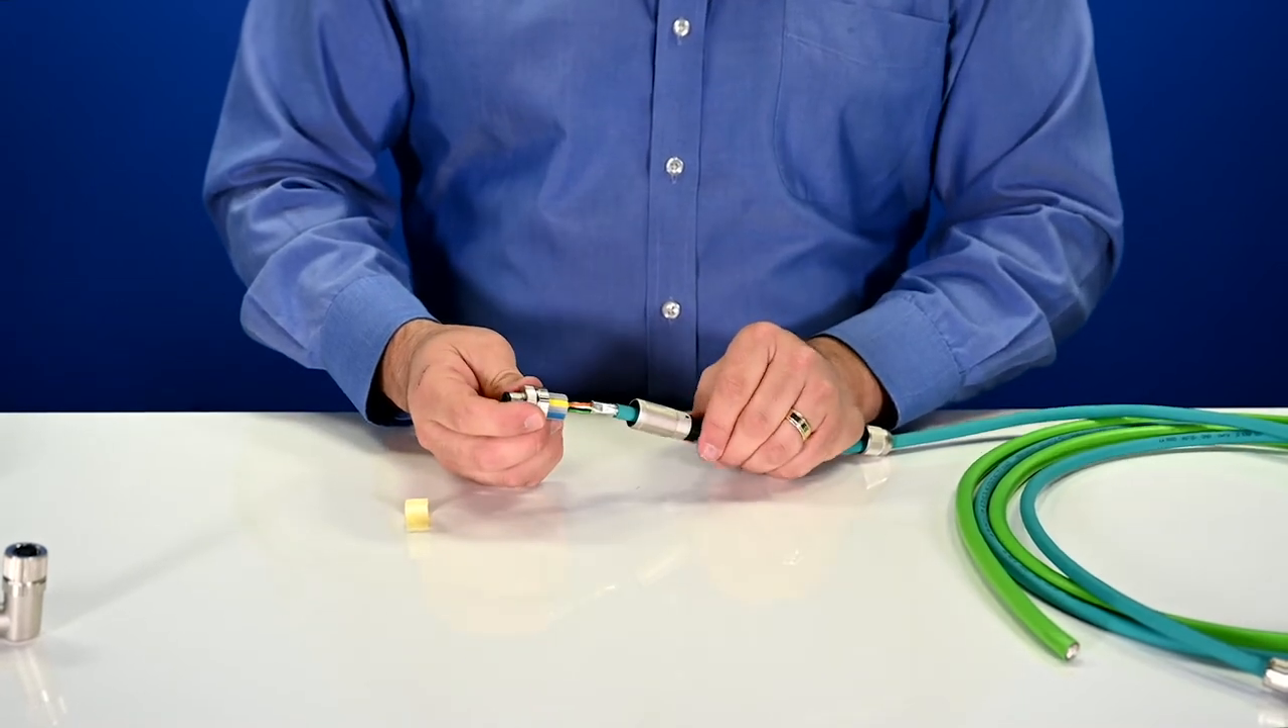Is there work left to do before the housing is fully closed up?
Yes.